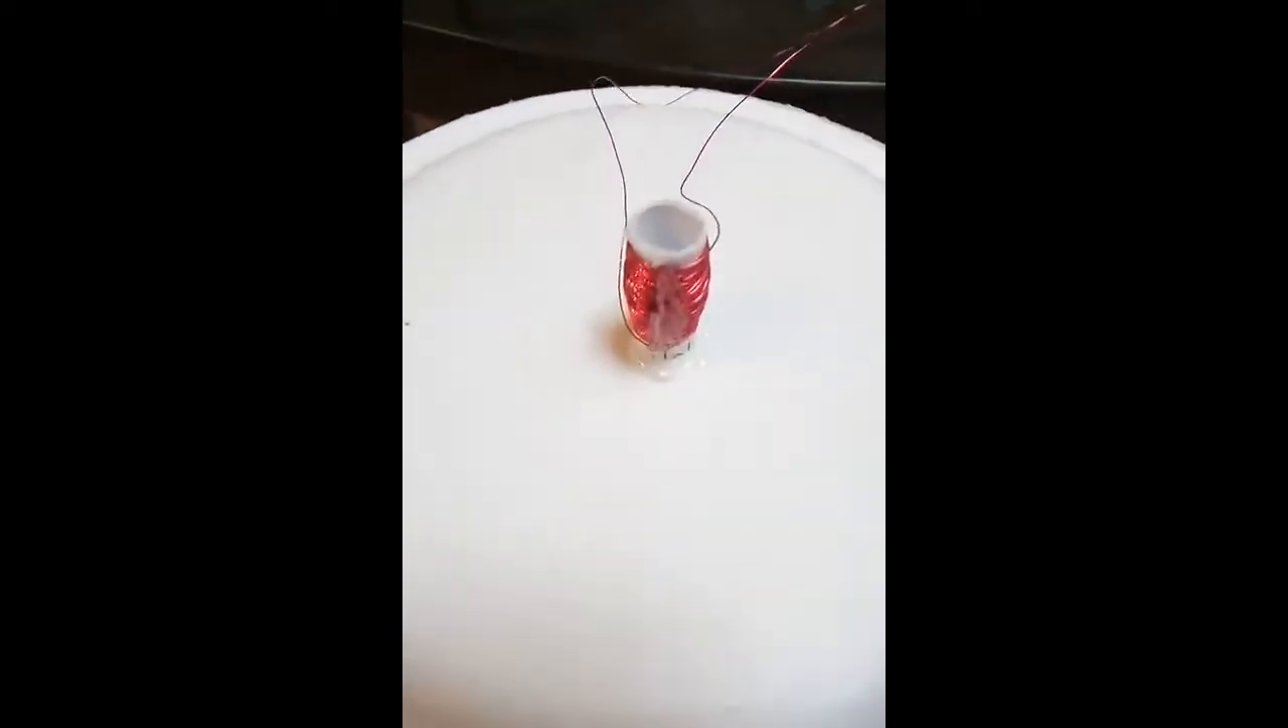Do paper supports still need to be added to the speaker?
Yes.